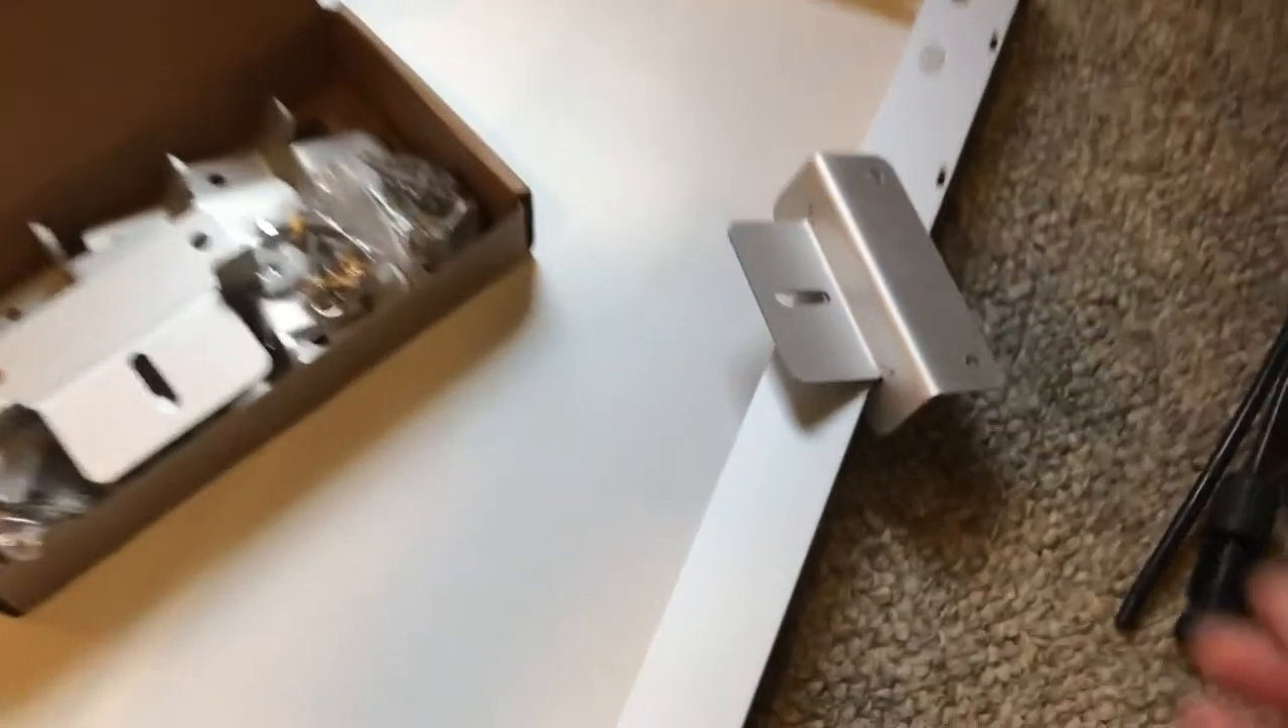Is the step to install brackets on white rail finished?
No.